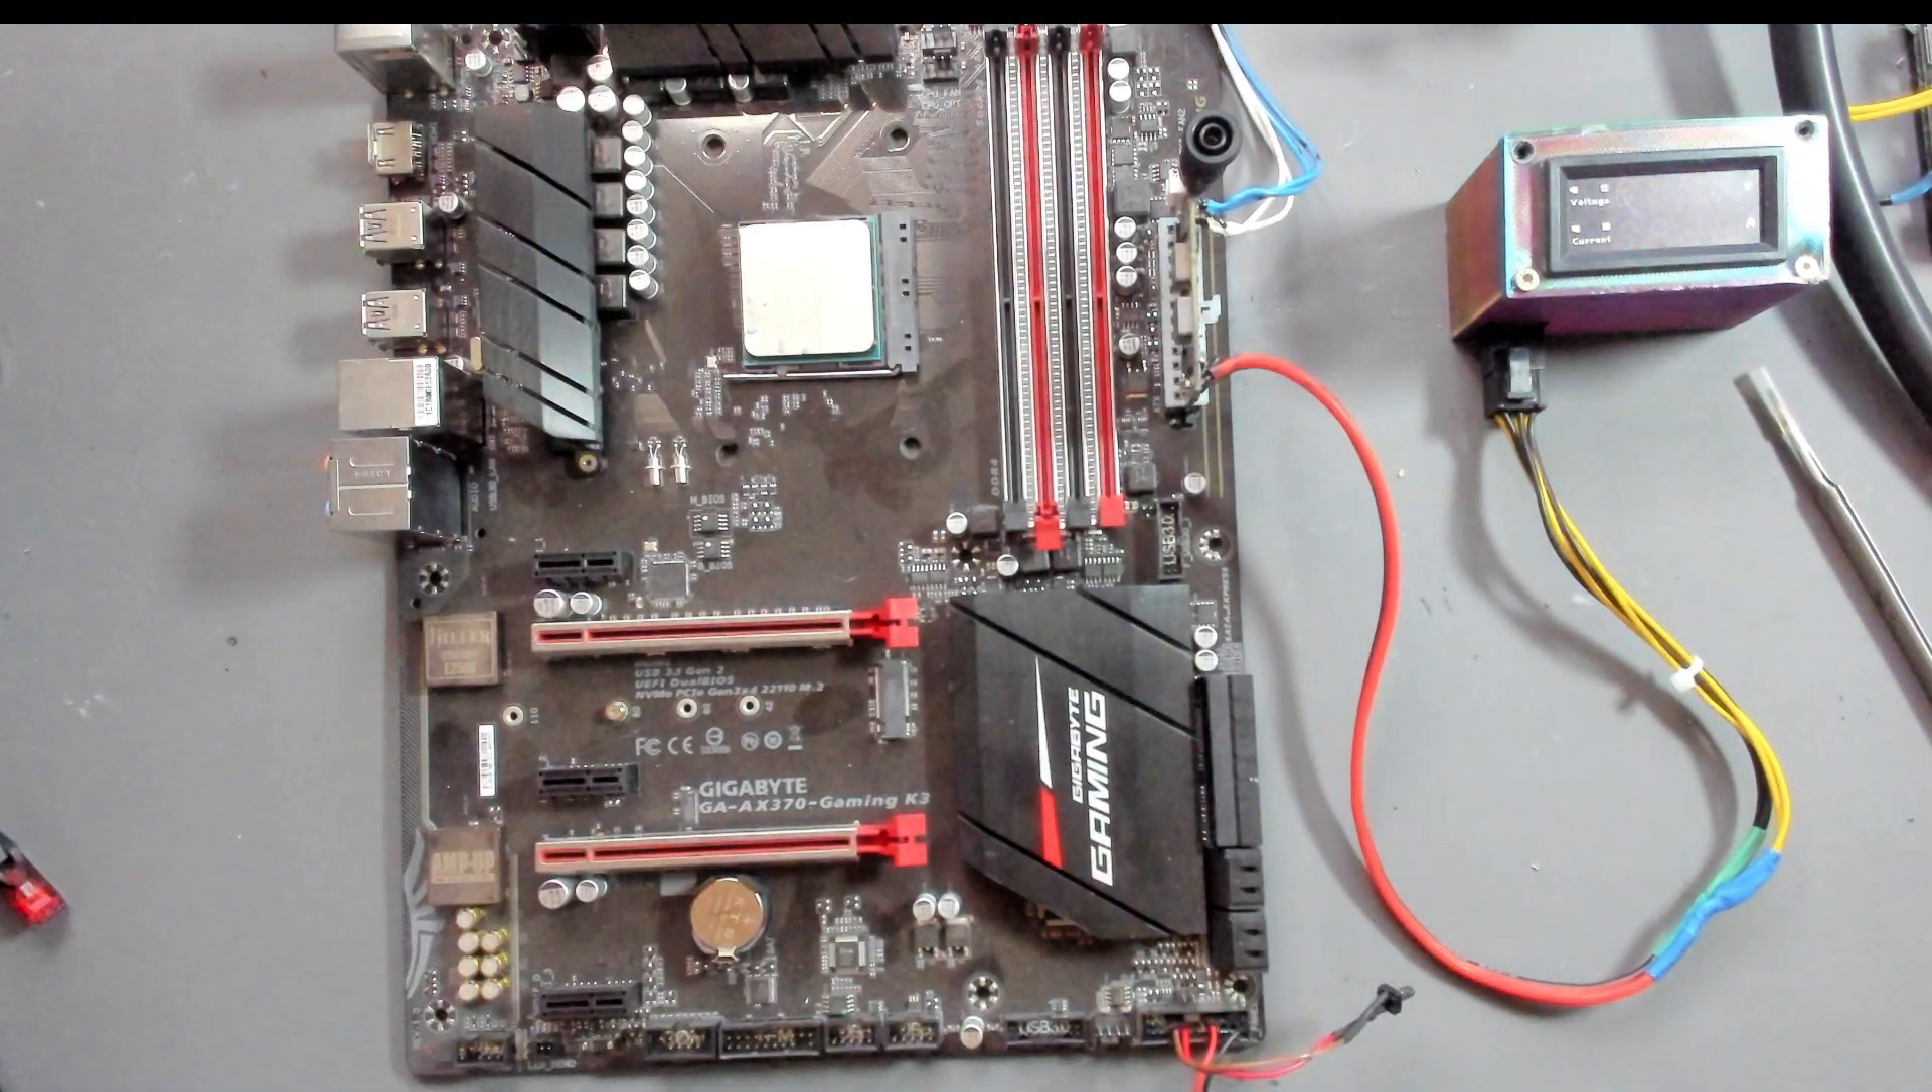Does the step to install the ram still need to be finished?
Yes.